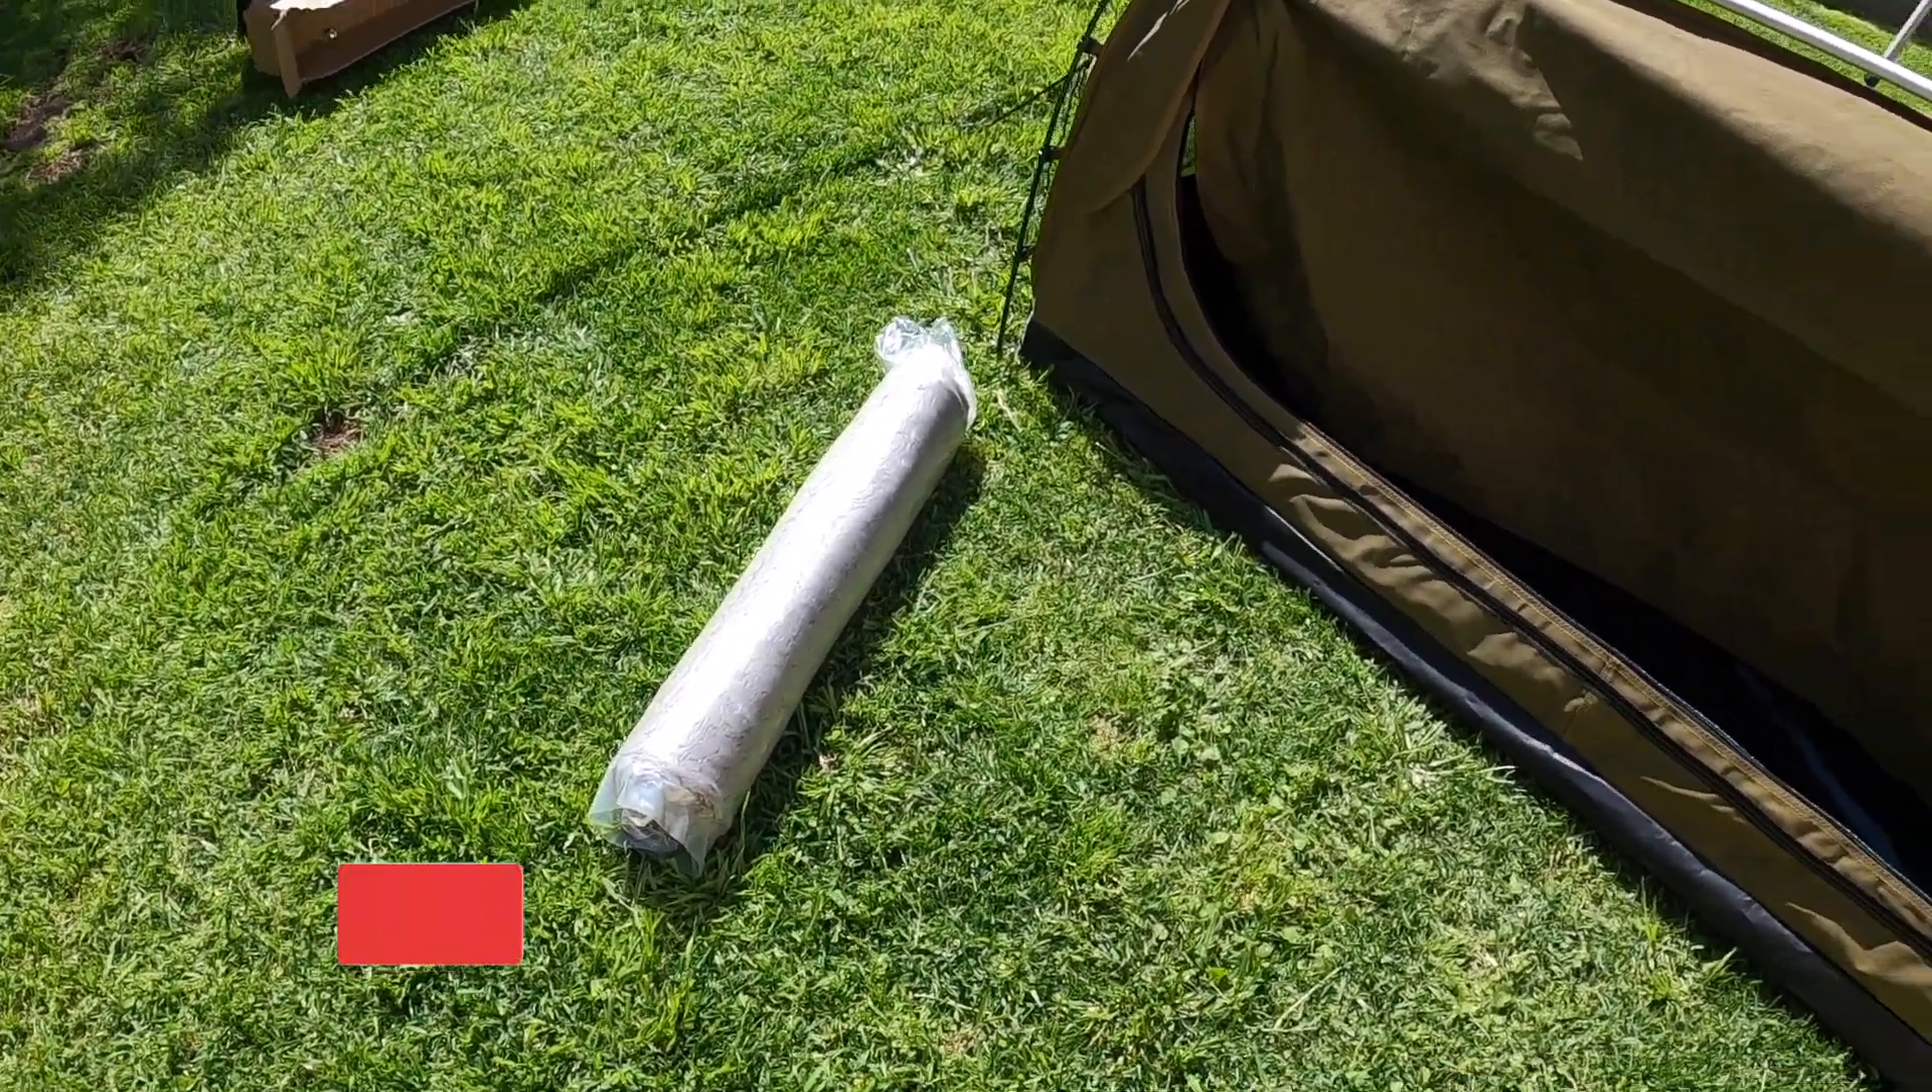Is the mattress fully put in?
No.